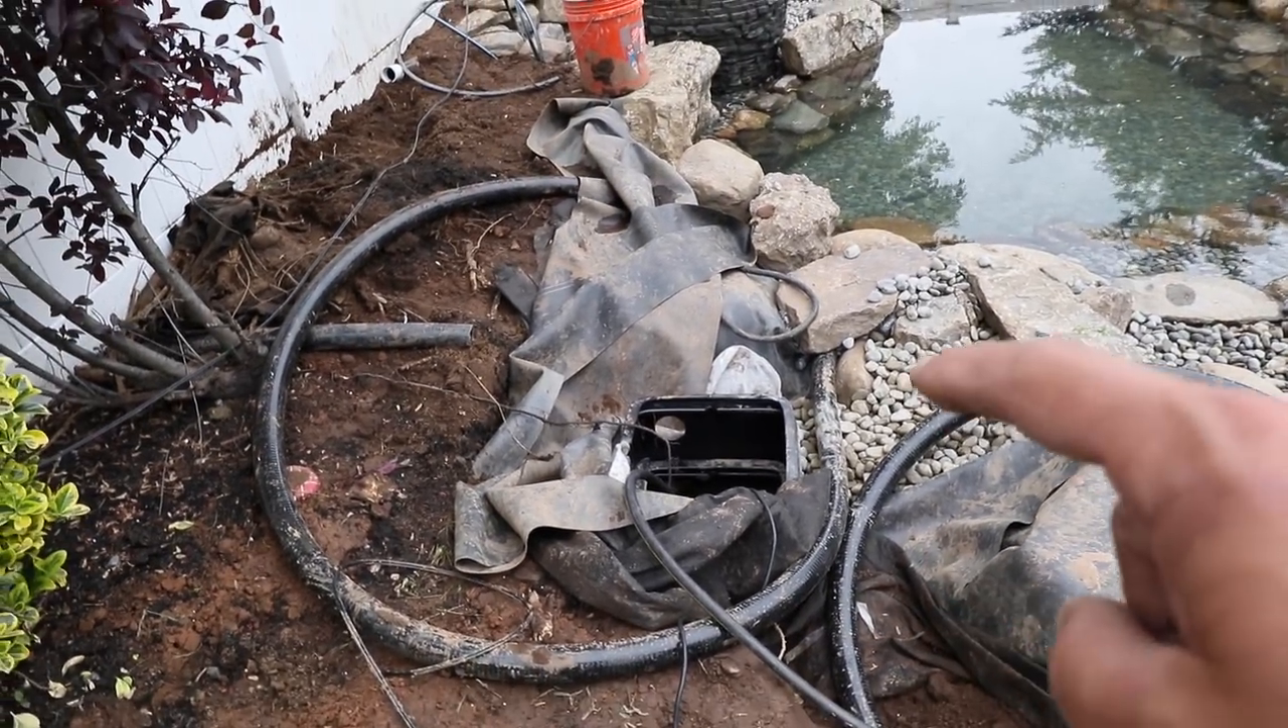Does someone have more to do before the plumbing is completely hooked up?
Yes.